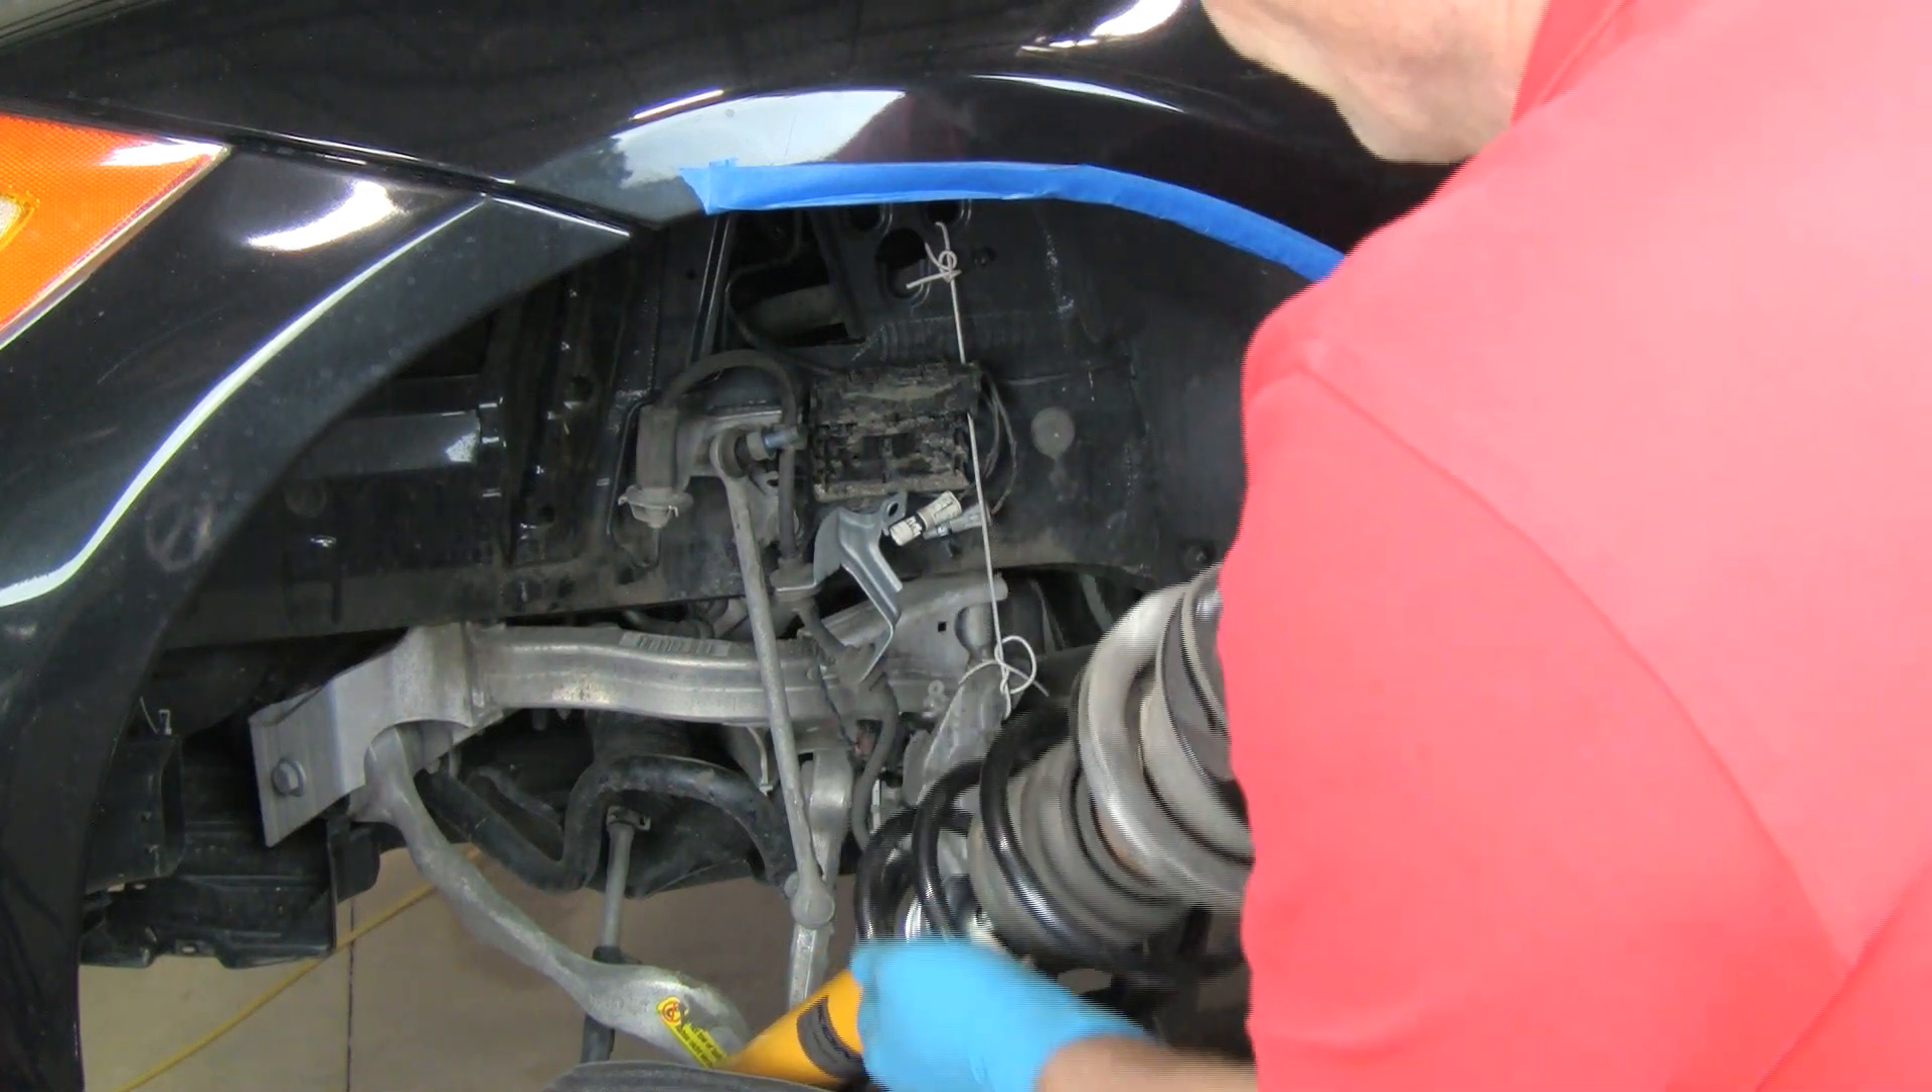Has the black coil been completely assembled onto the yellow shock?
Yes.